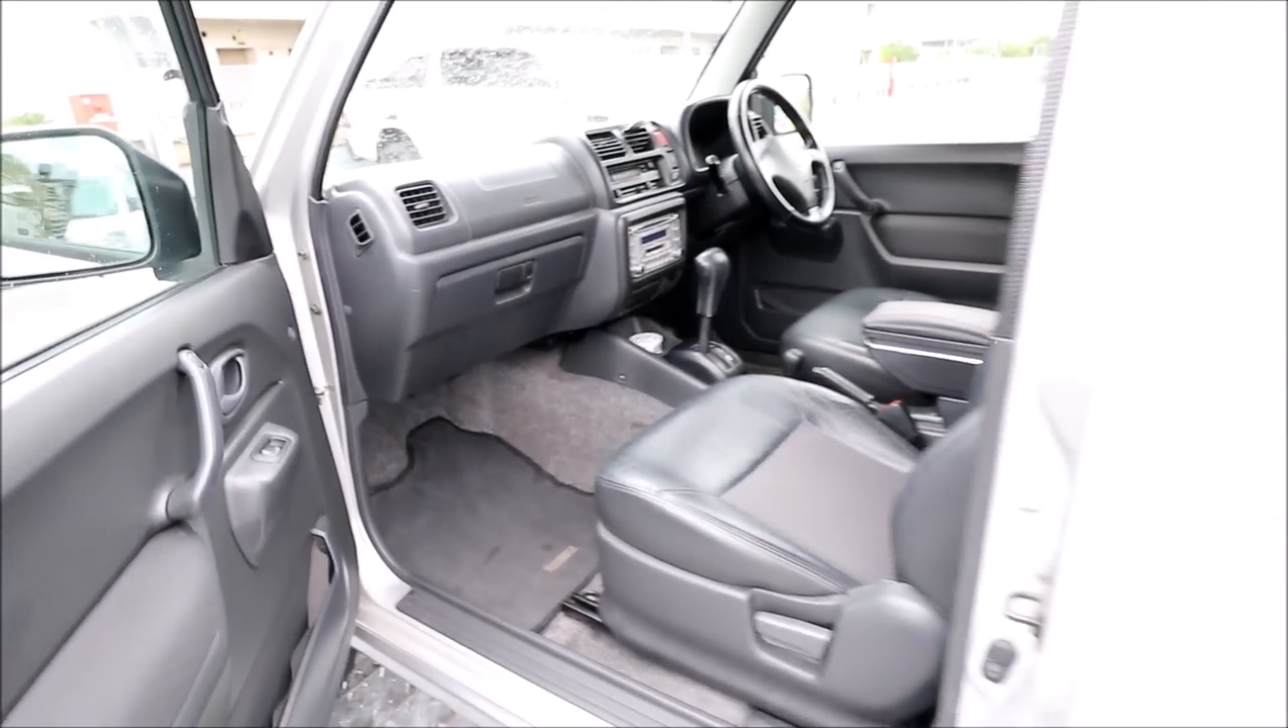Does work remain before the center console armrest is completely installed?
No.